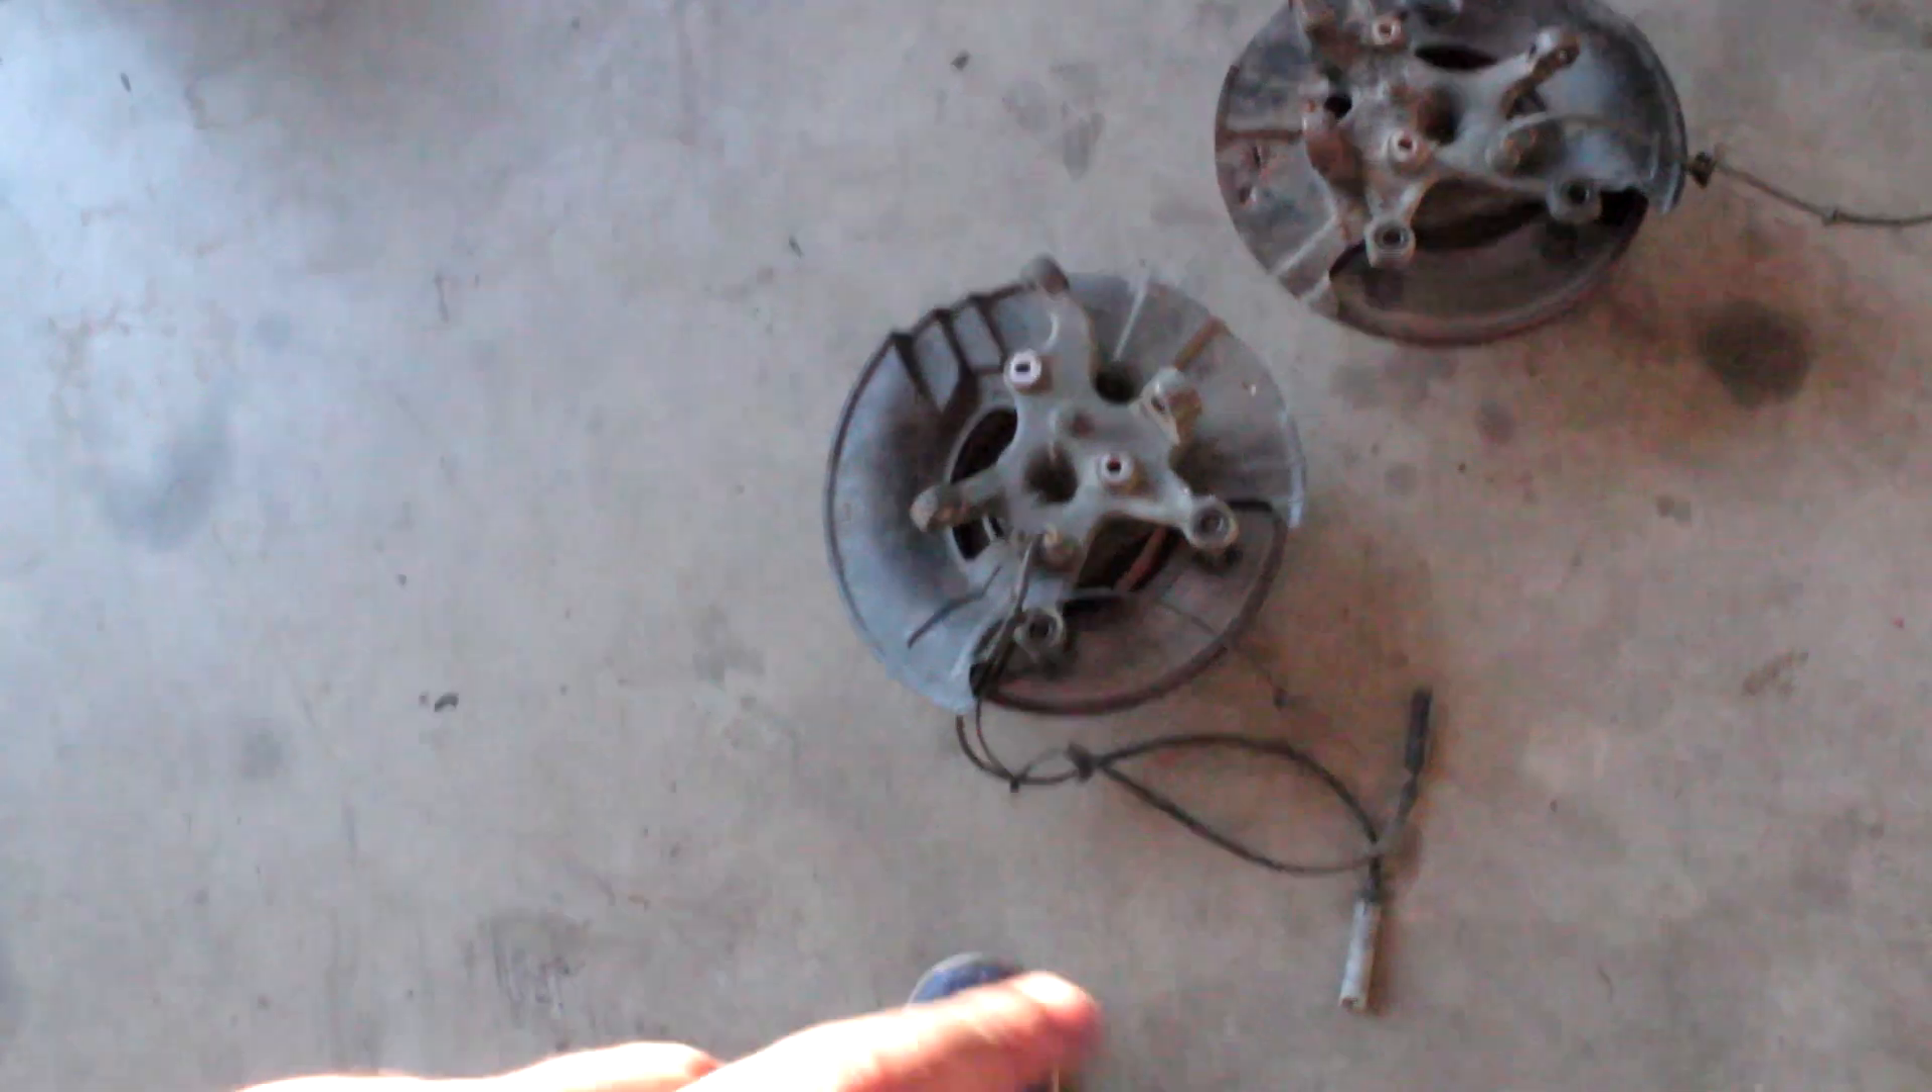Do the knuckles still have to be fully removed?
No.